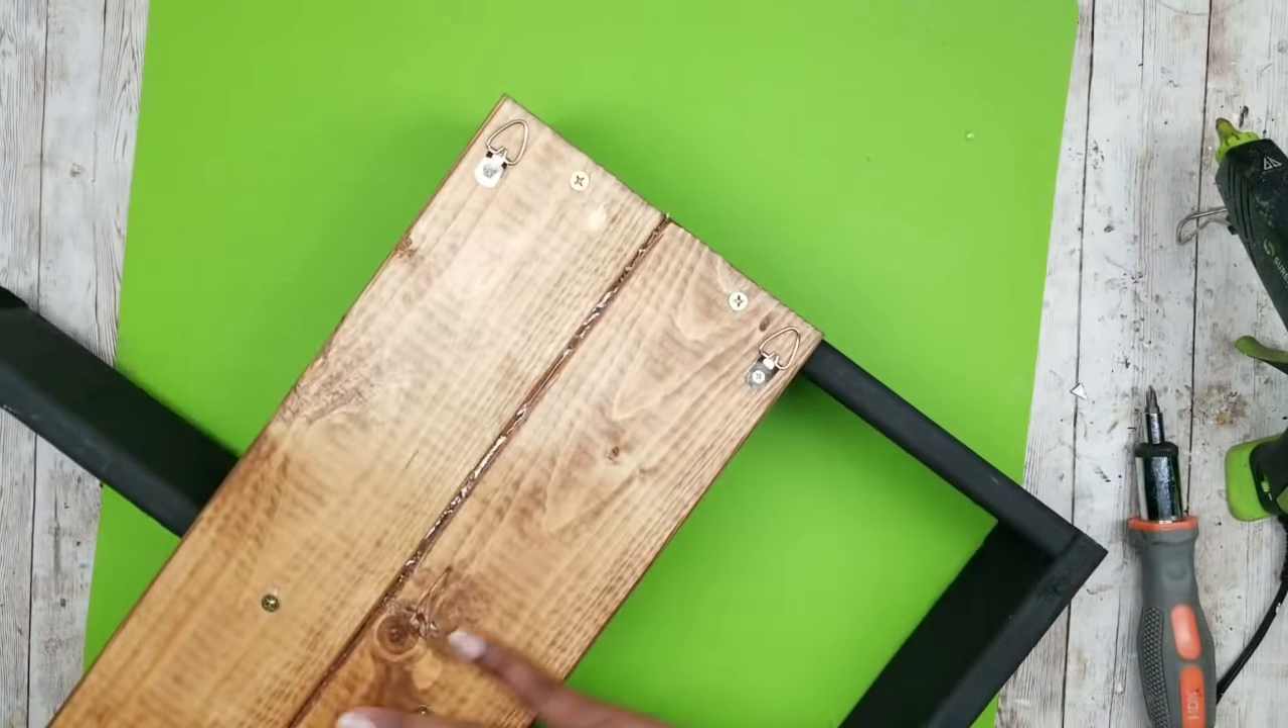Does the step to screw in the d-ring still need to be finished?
No.